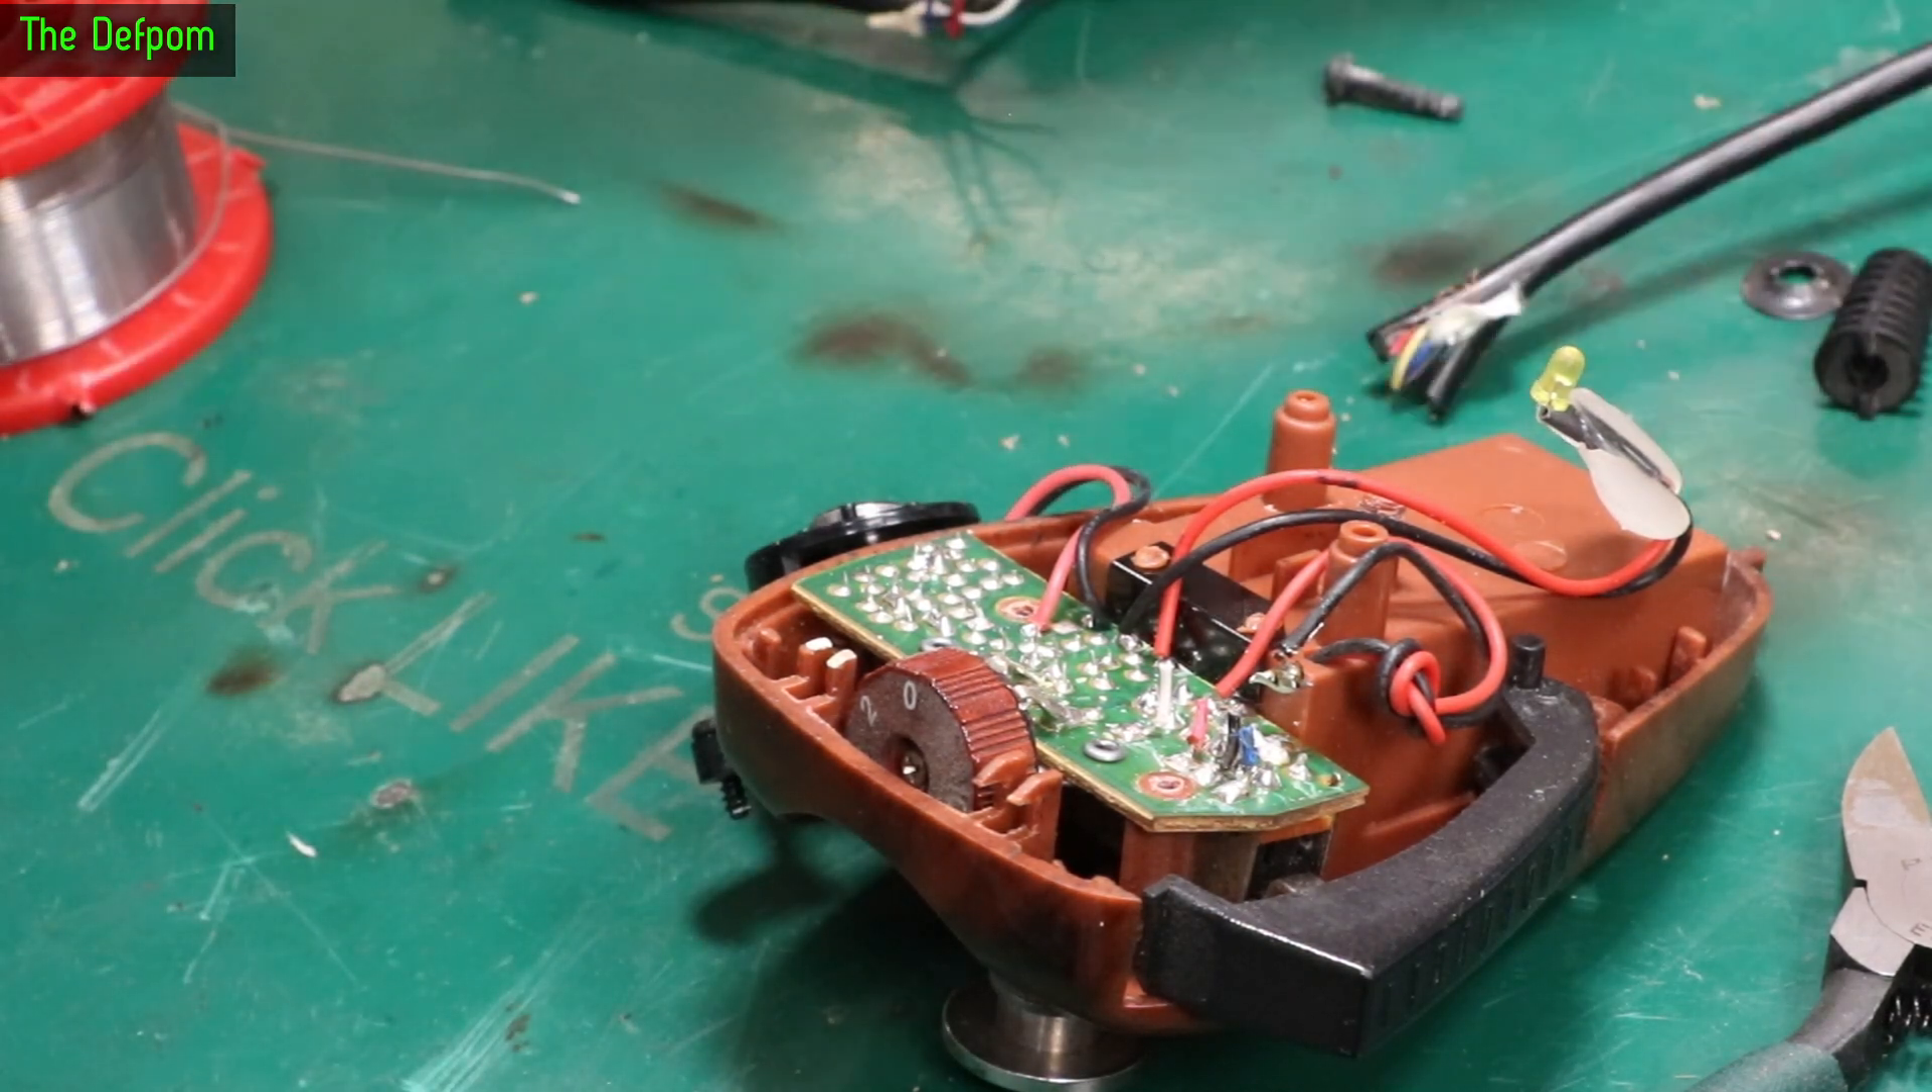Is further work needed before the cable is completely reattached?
Yes.